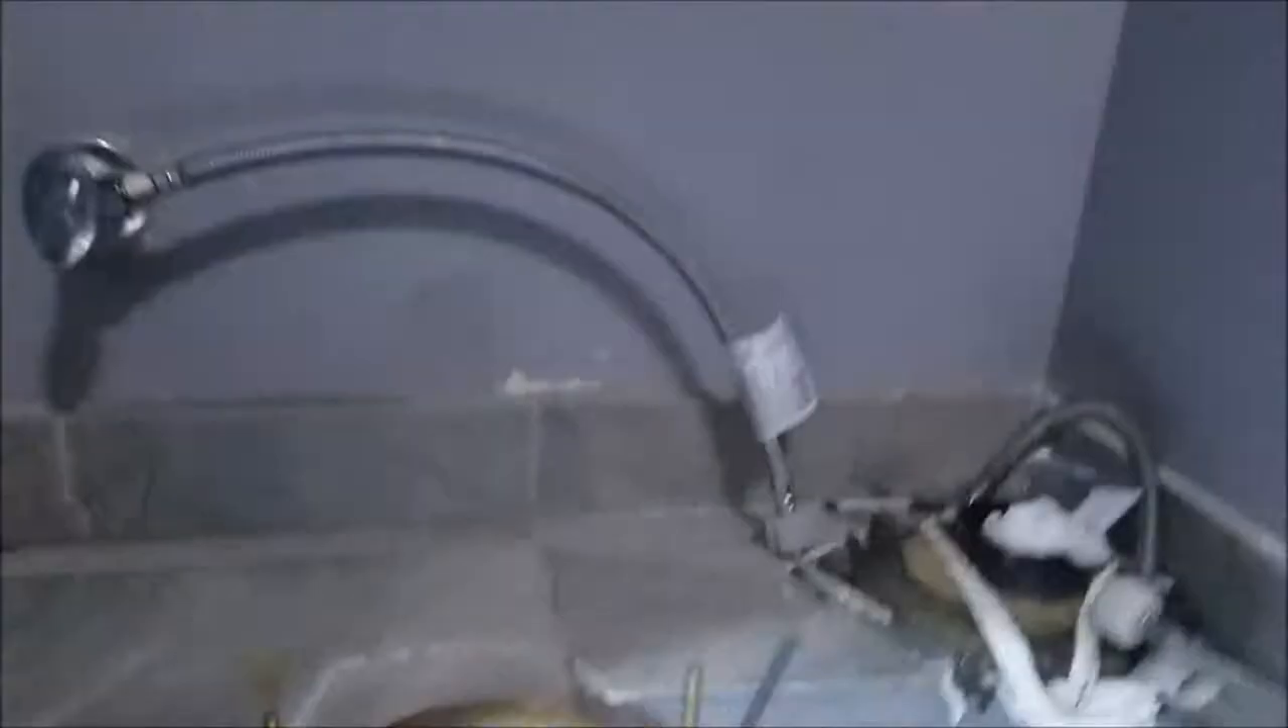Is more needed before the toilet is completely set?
Yes.